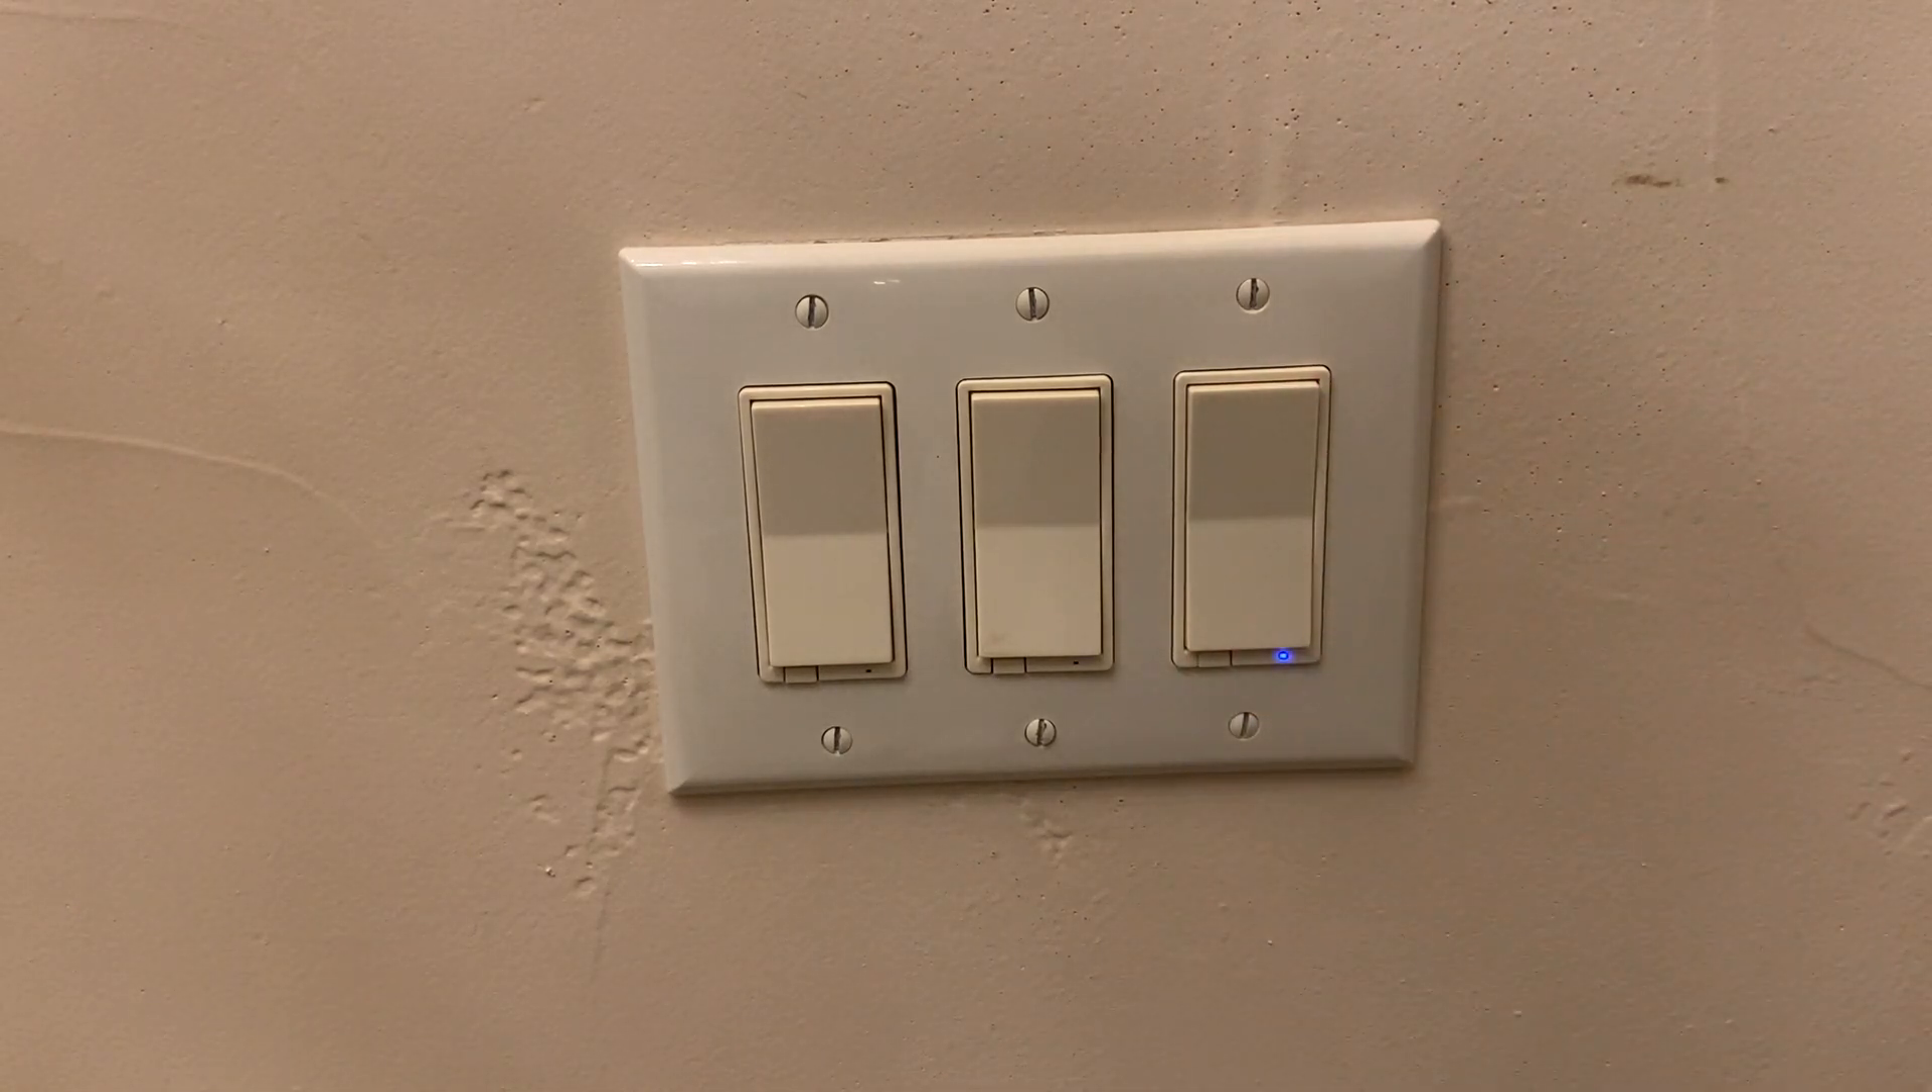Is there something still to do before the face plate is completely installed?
No.